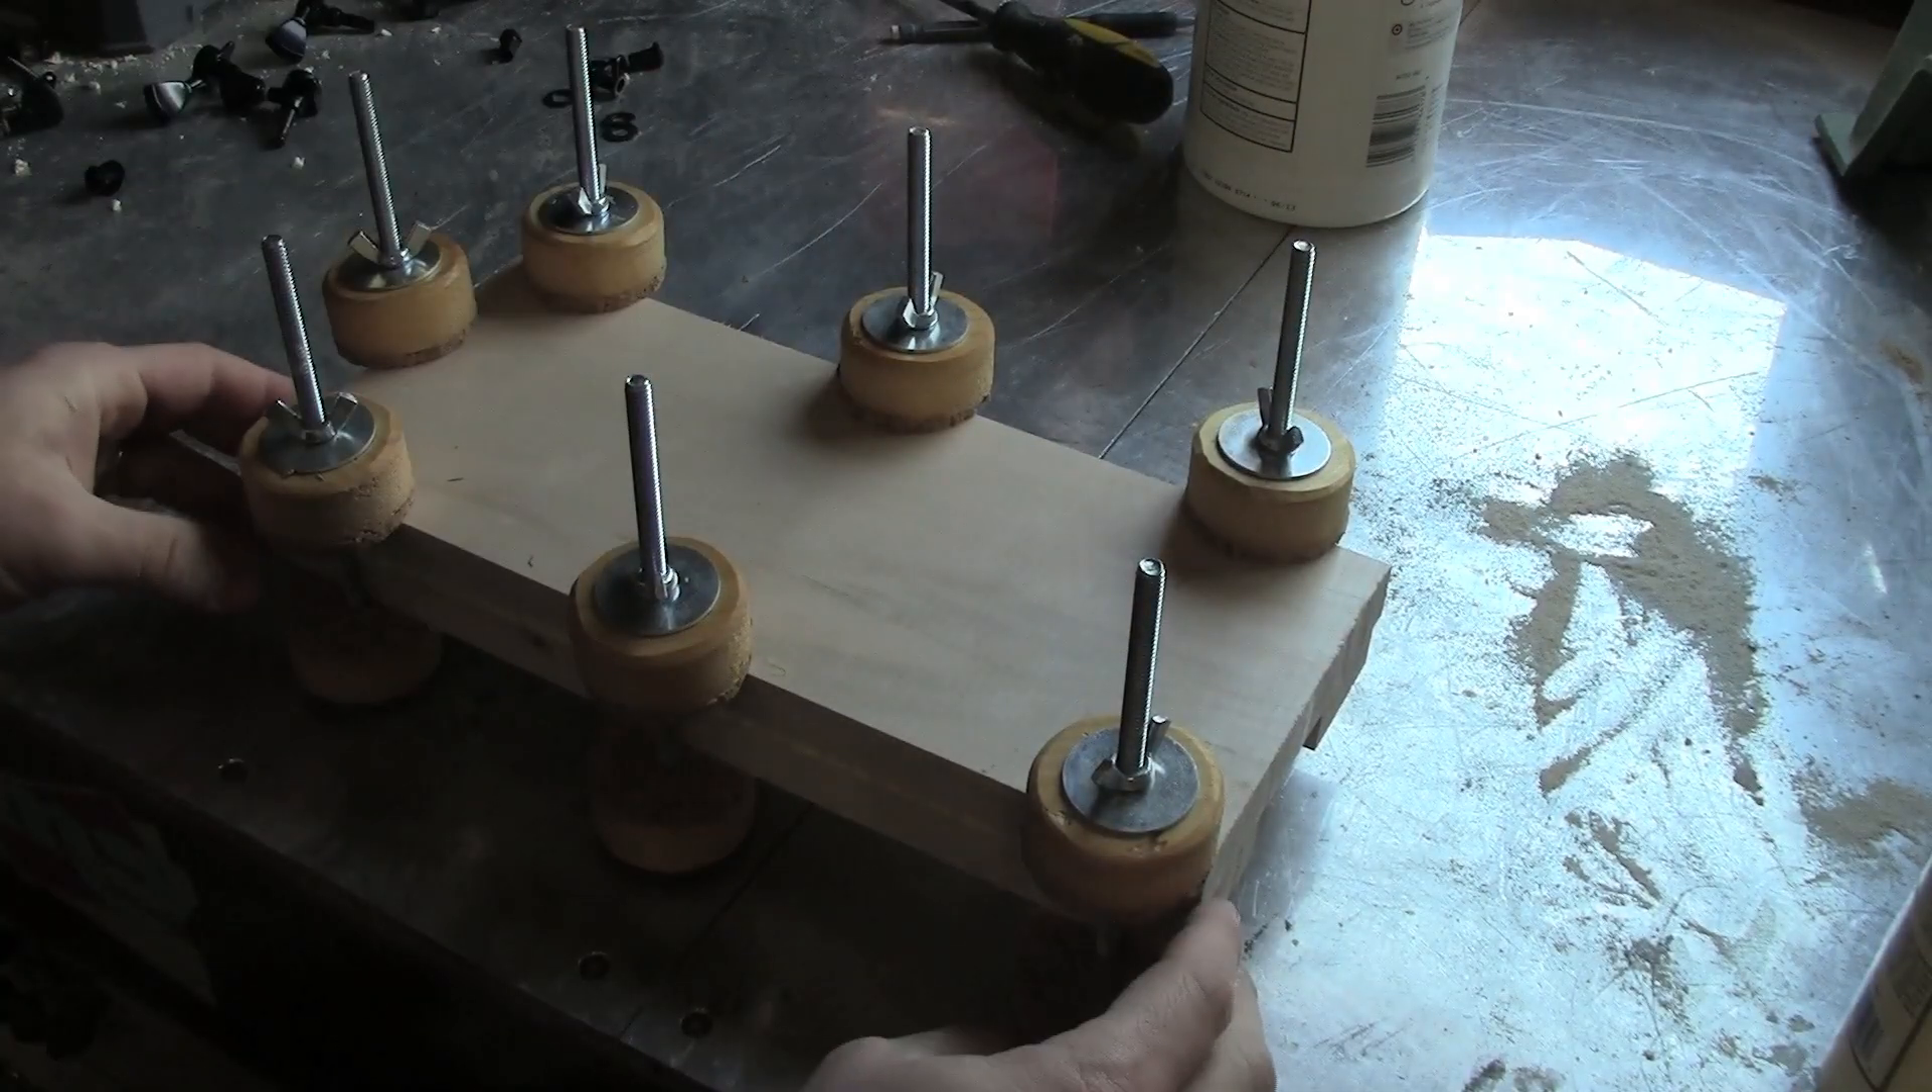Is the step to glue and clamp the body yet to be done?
No.